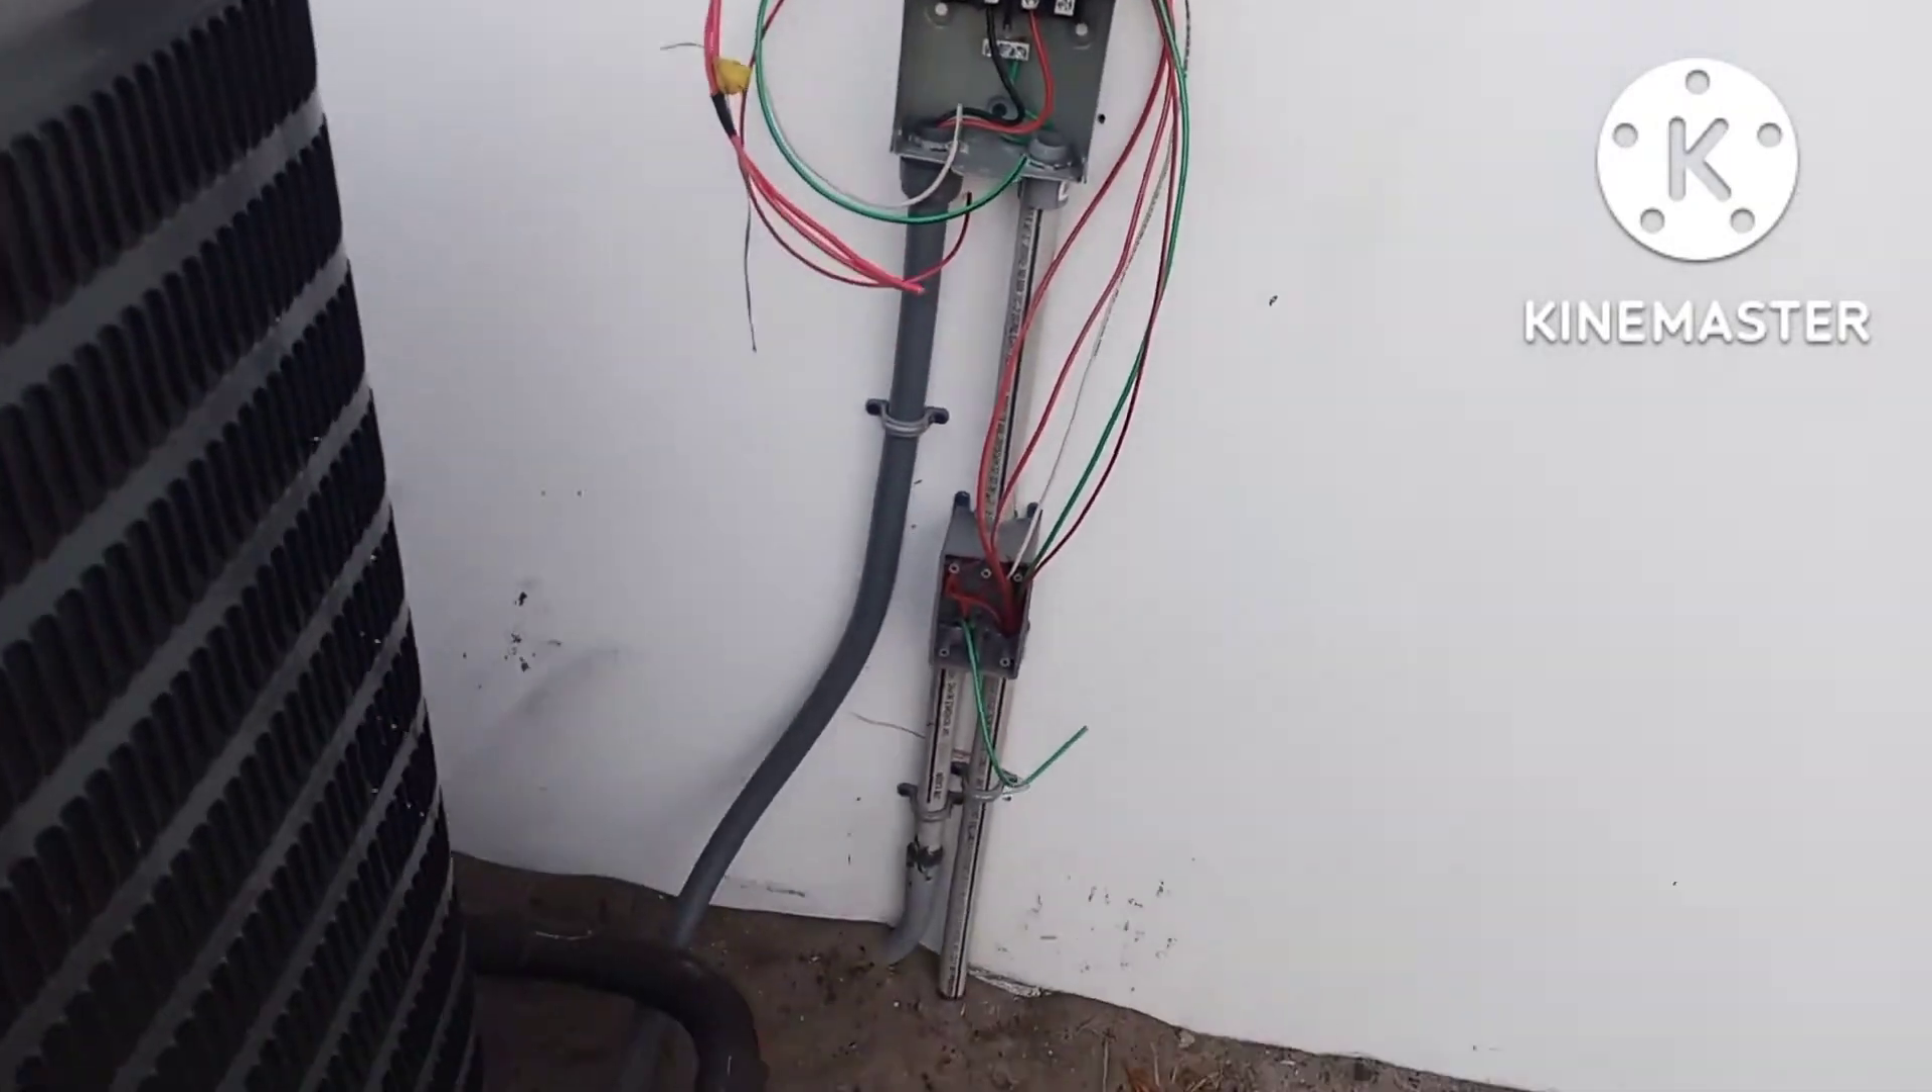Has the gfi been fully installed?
No.